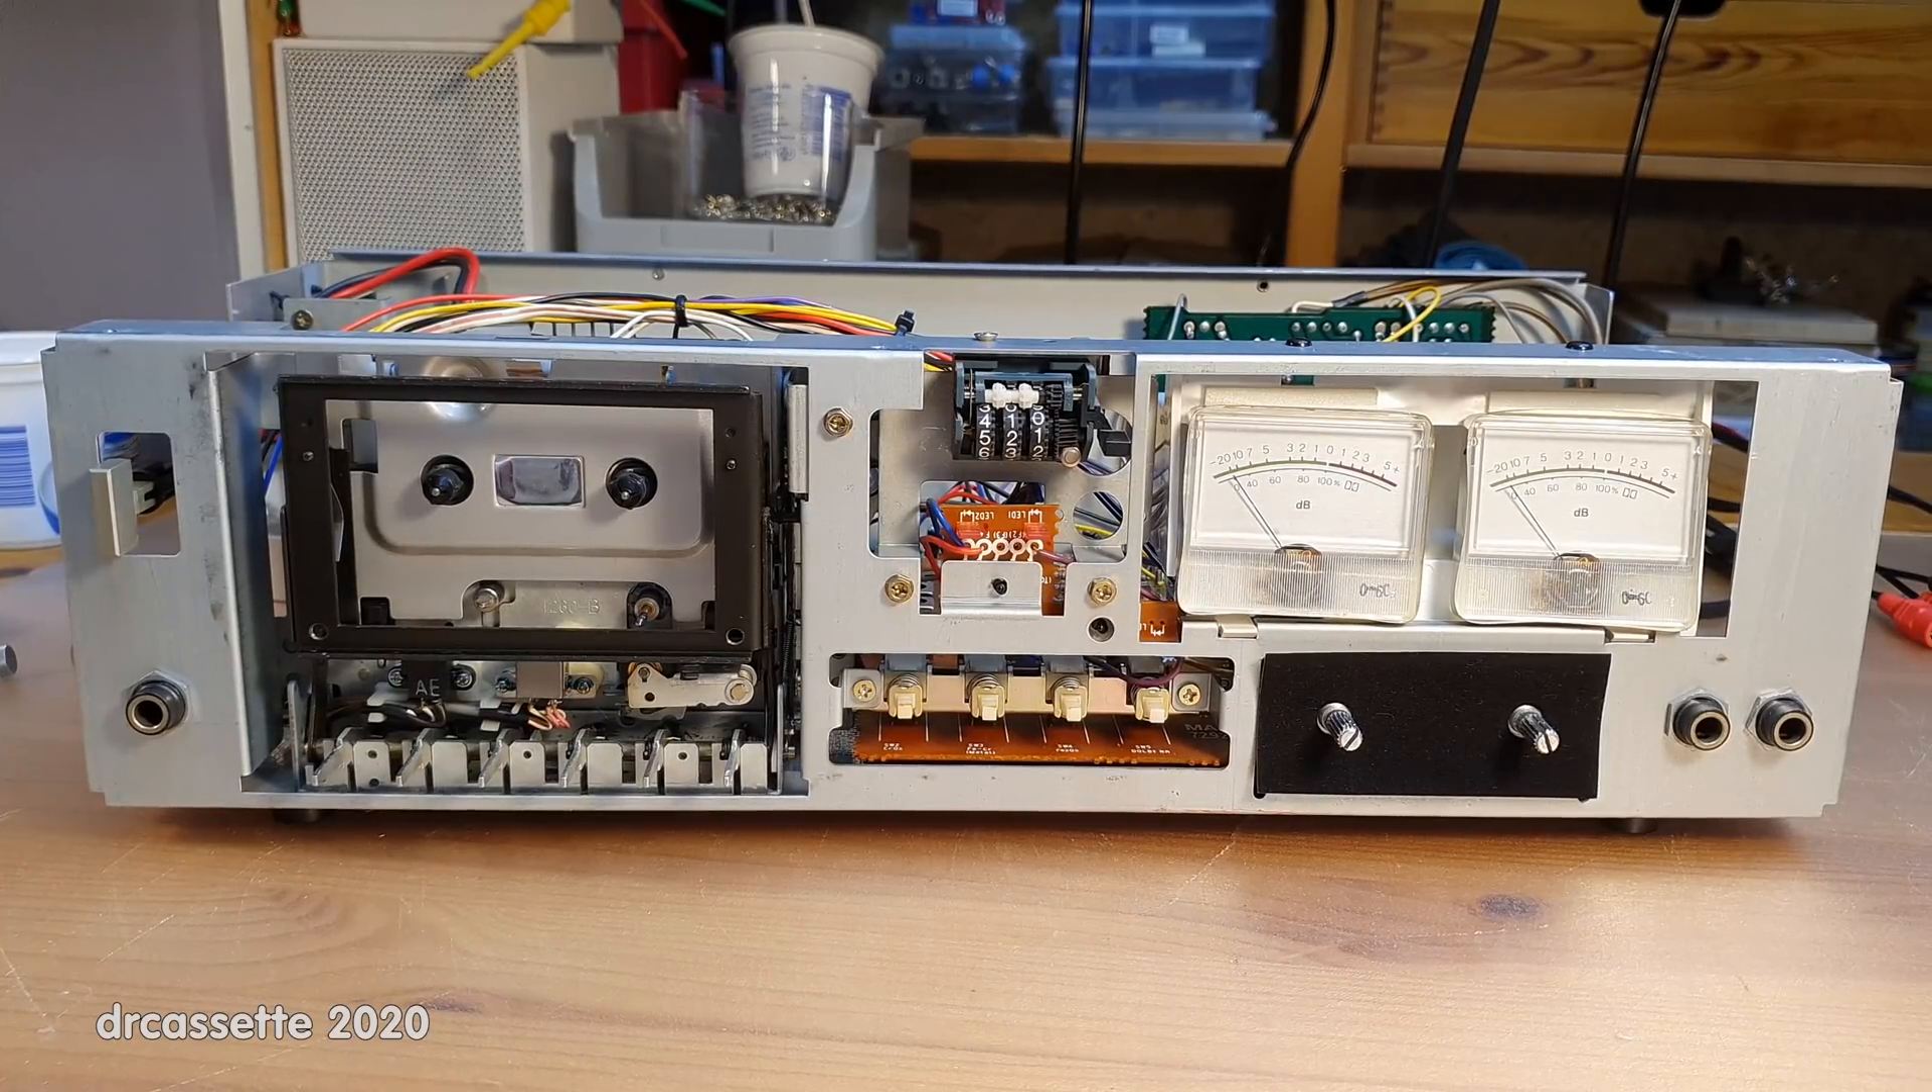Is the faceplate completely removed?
Yes.